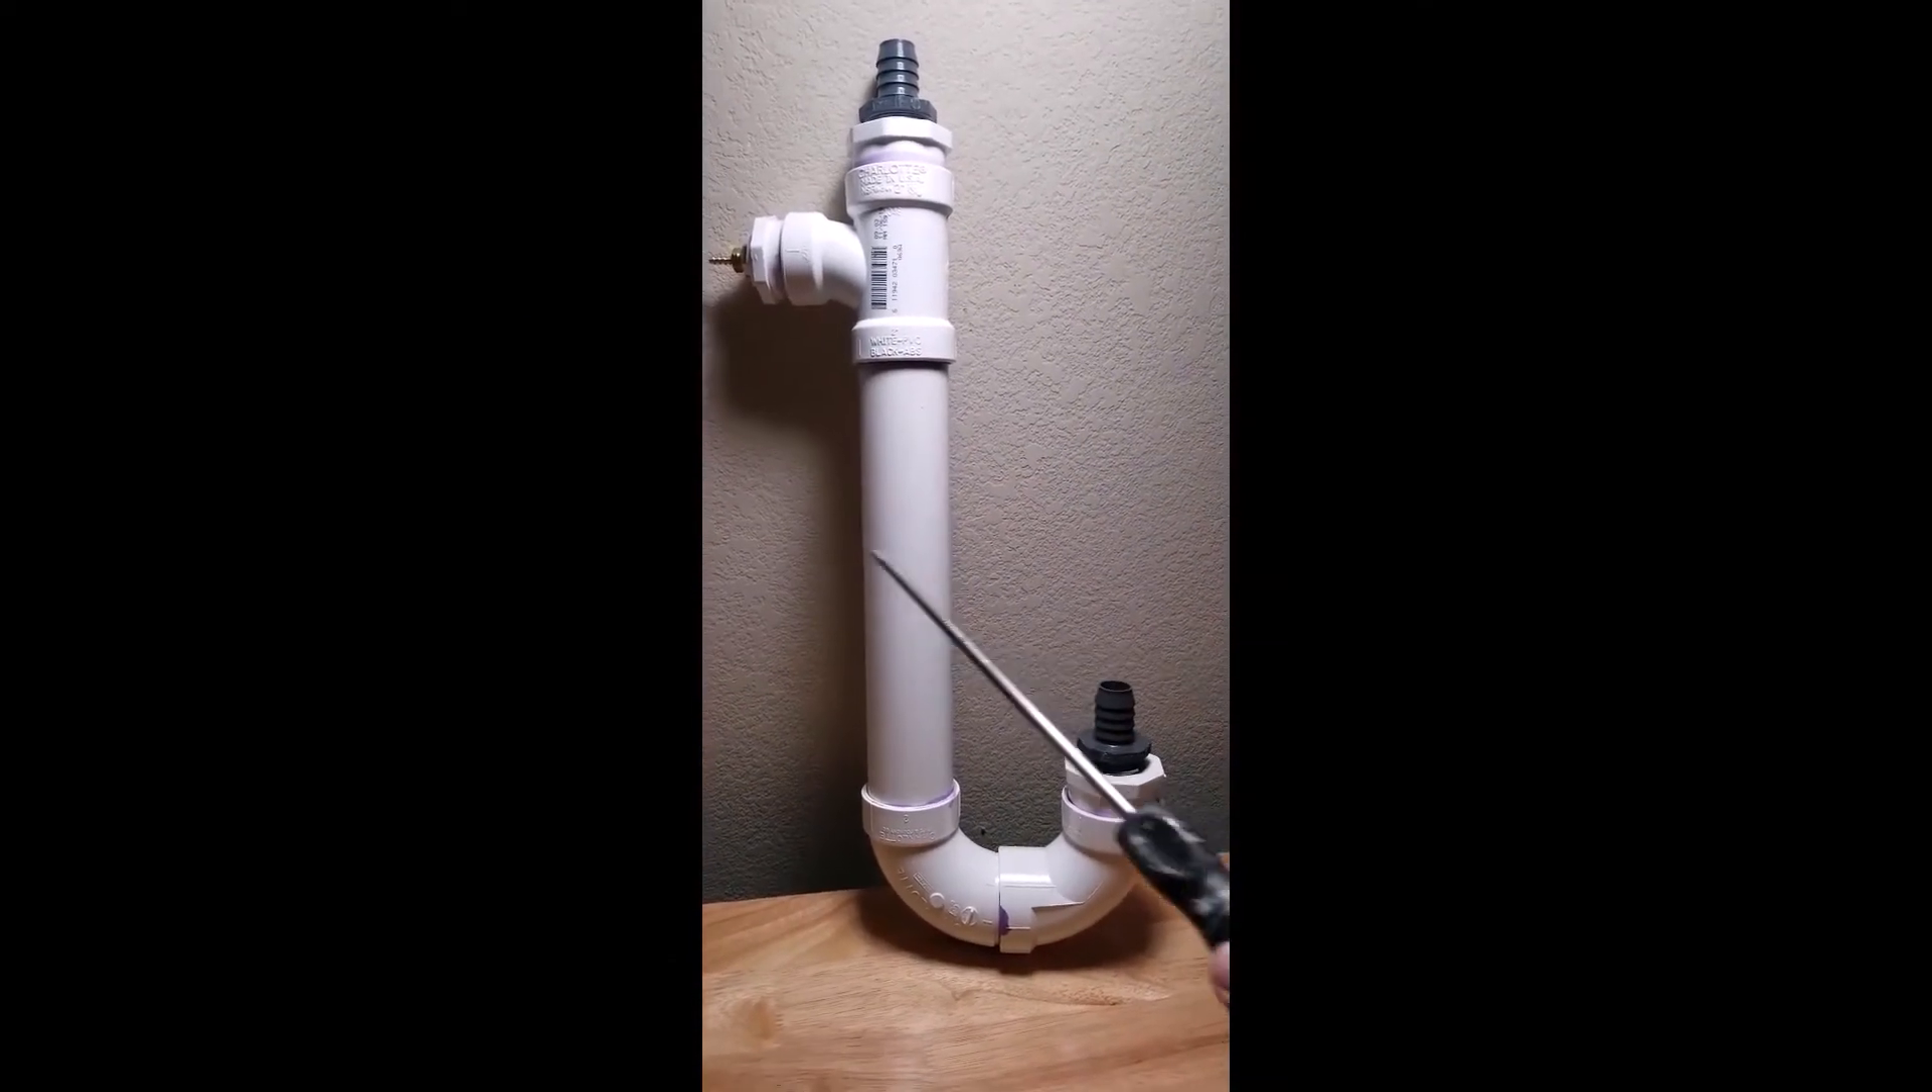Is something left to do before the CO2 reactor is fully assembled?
No.